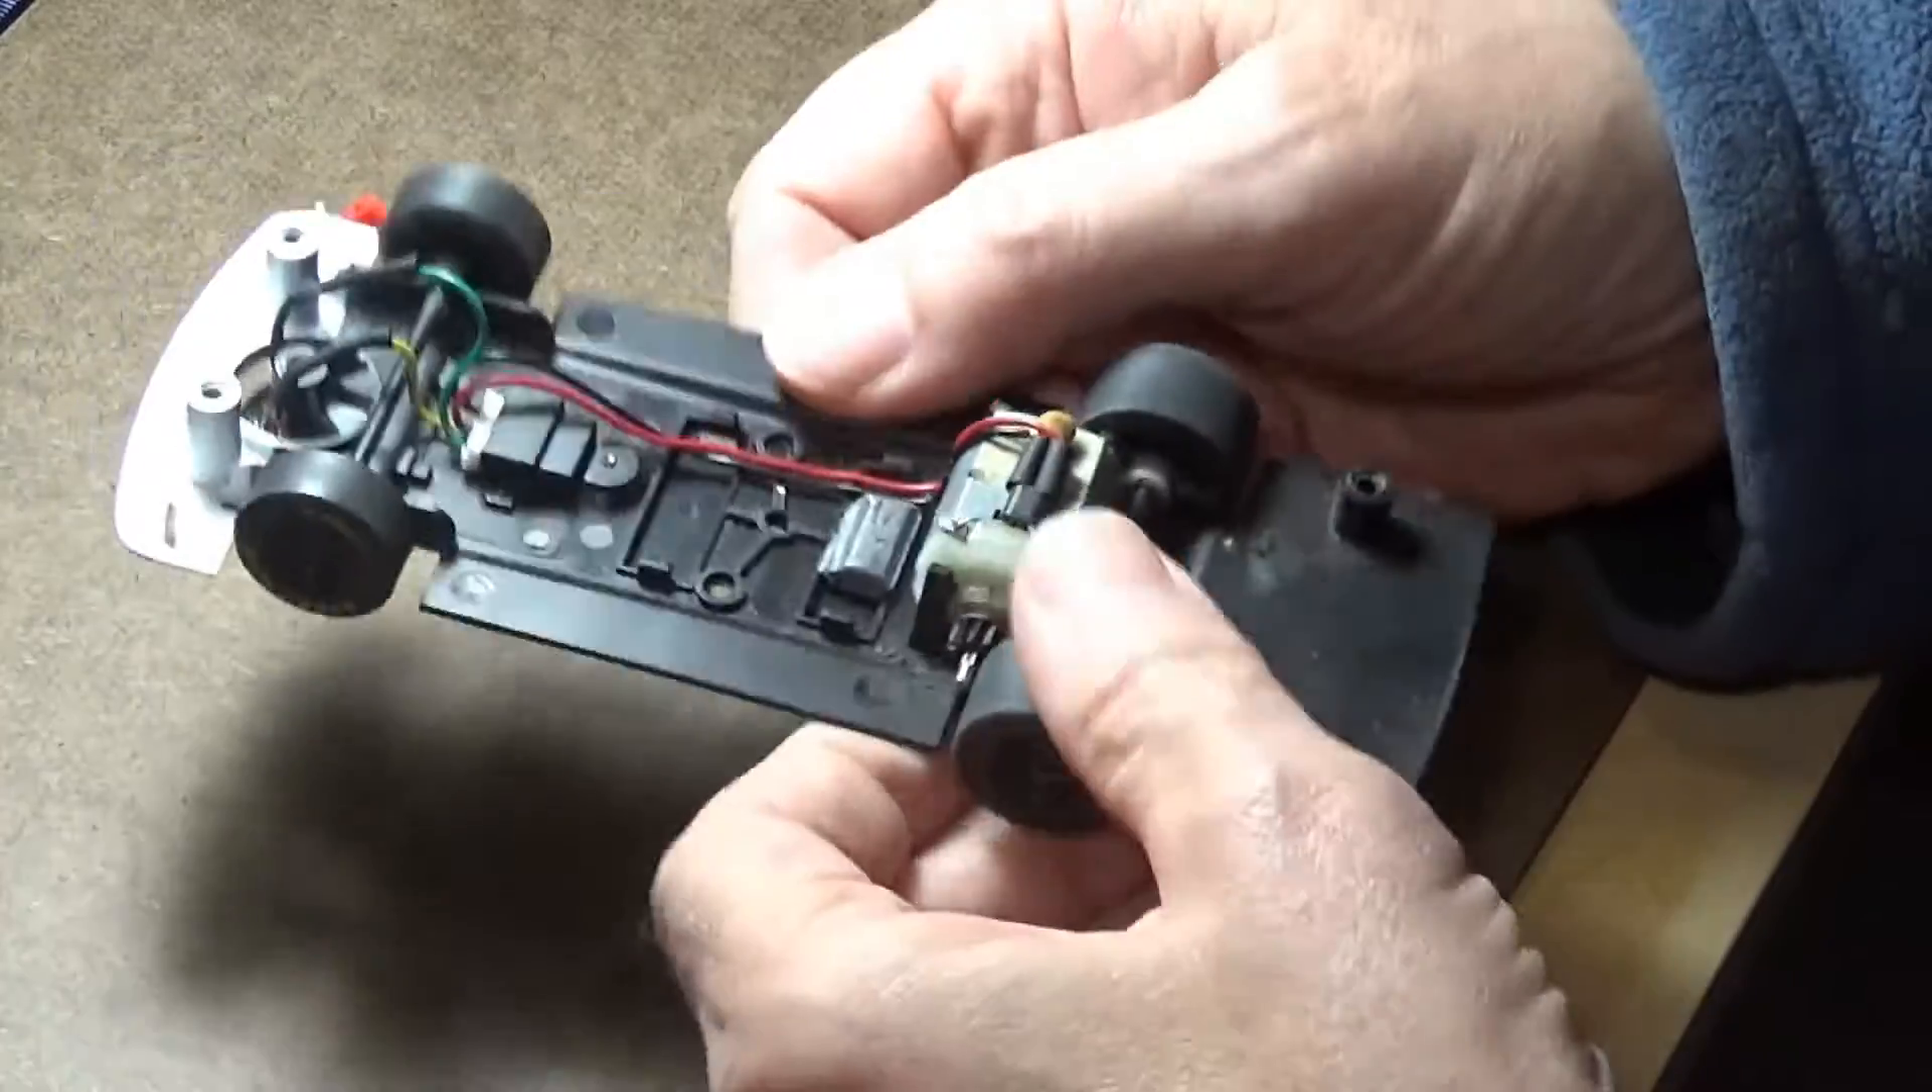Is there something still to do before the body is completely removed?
No.